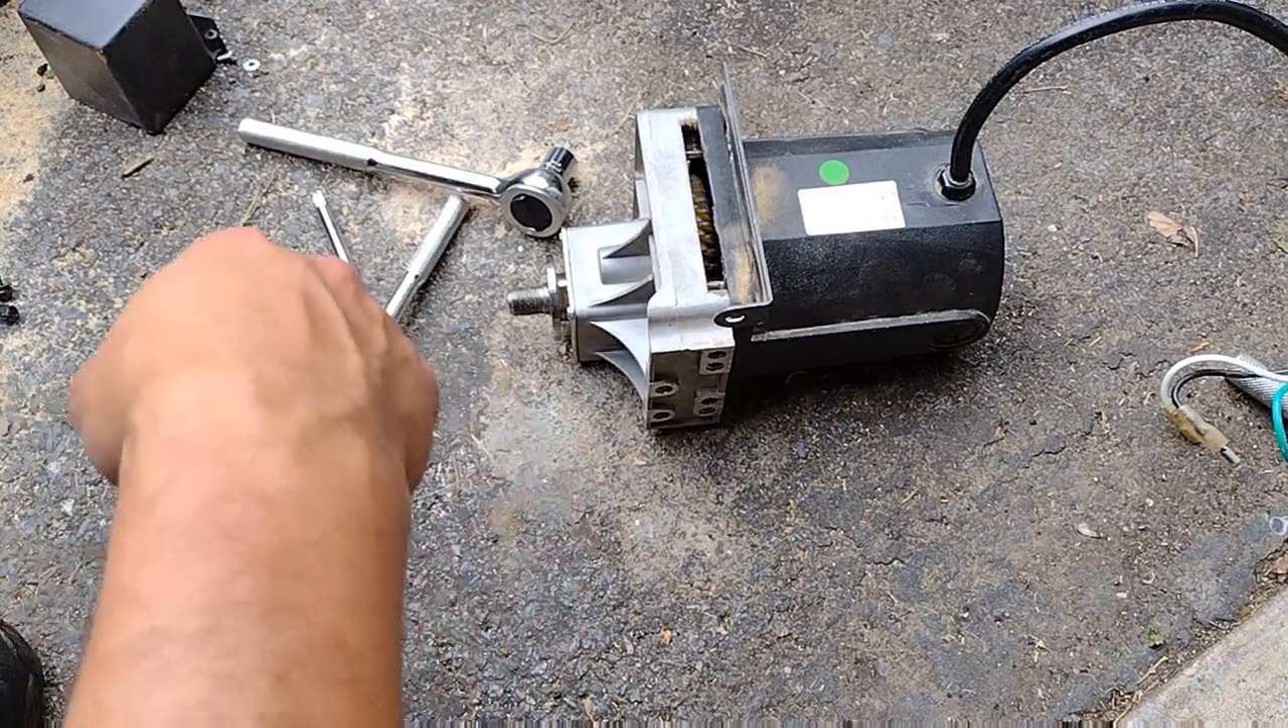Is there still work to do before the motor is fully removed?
No.